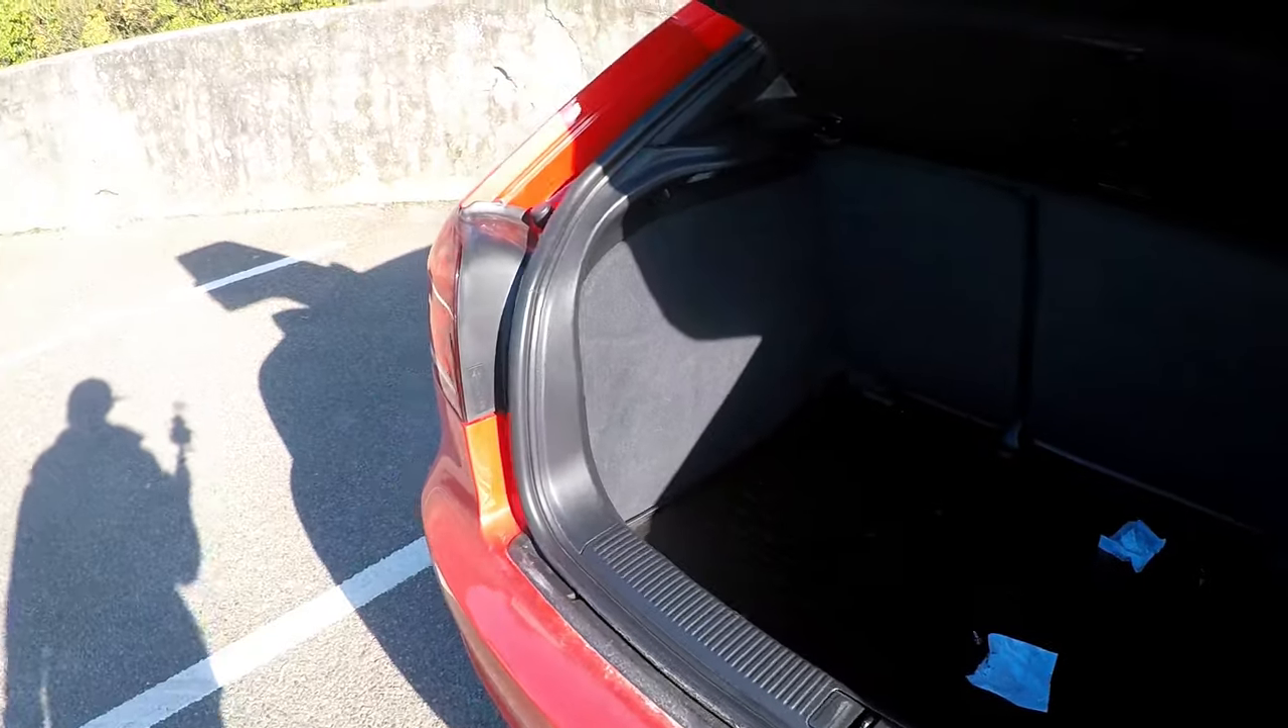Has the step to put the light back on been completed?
Yes.